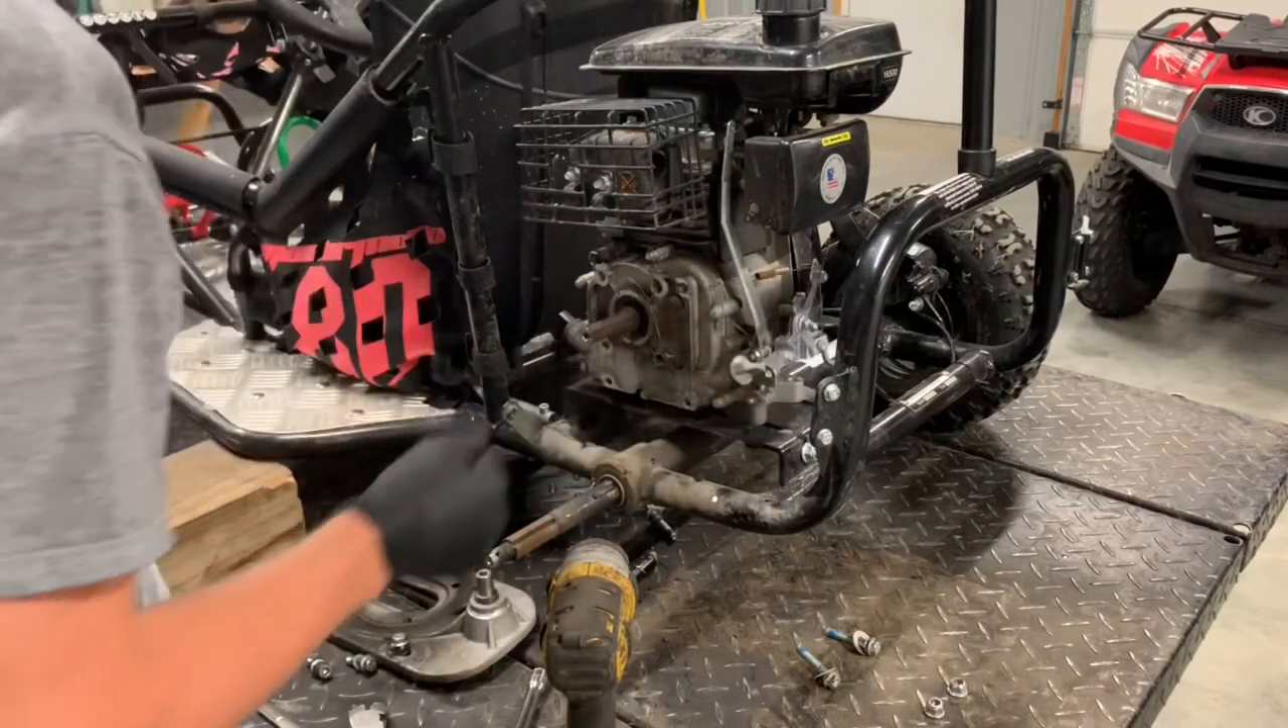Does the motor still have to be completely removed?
Yes.